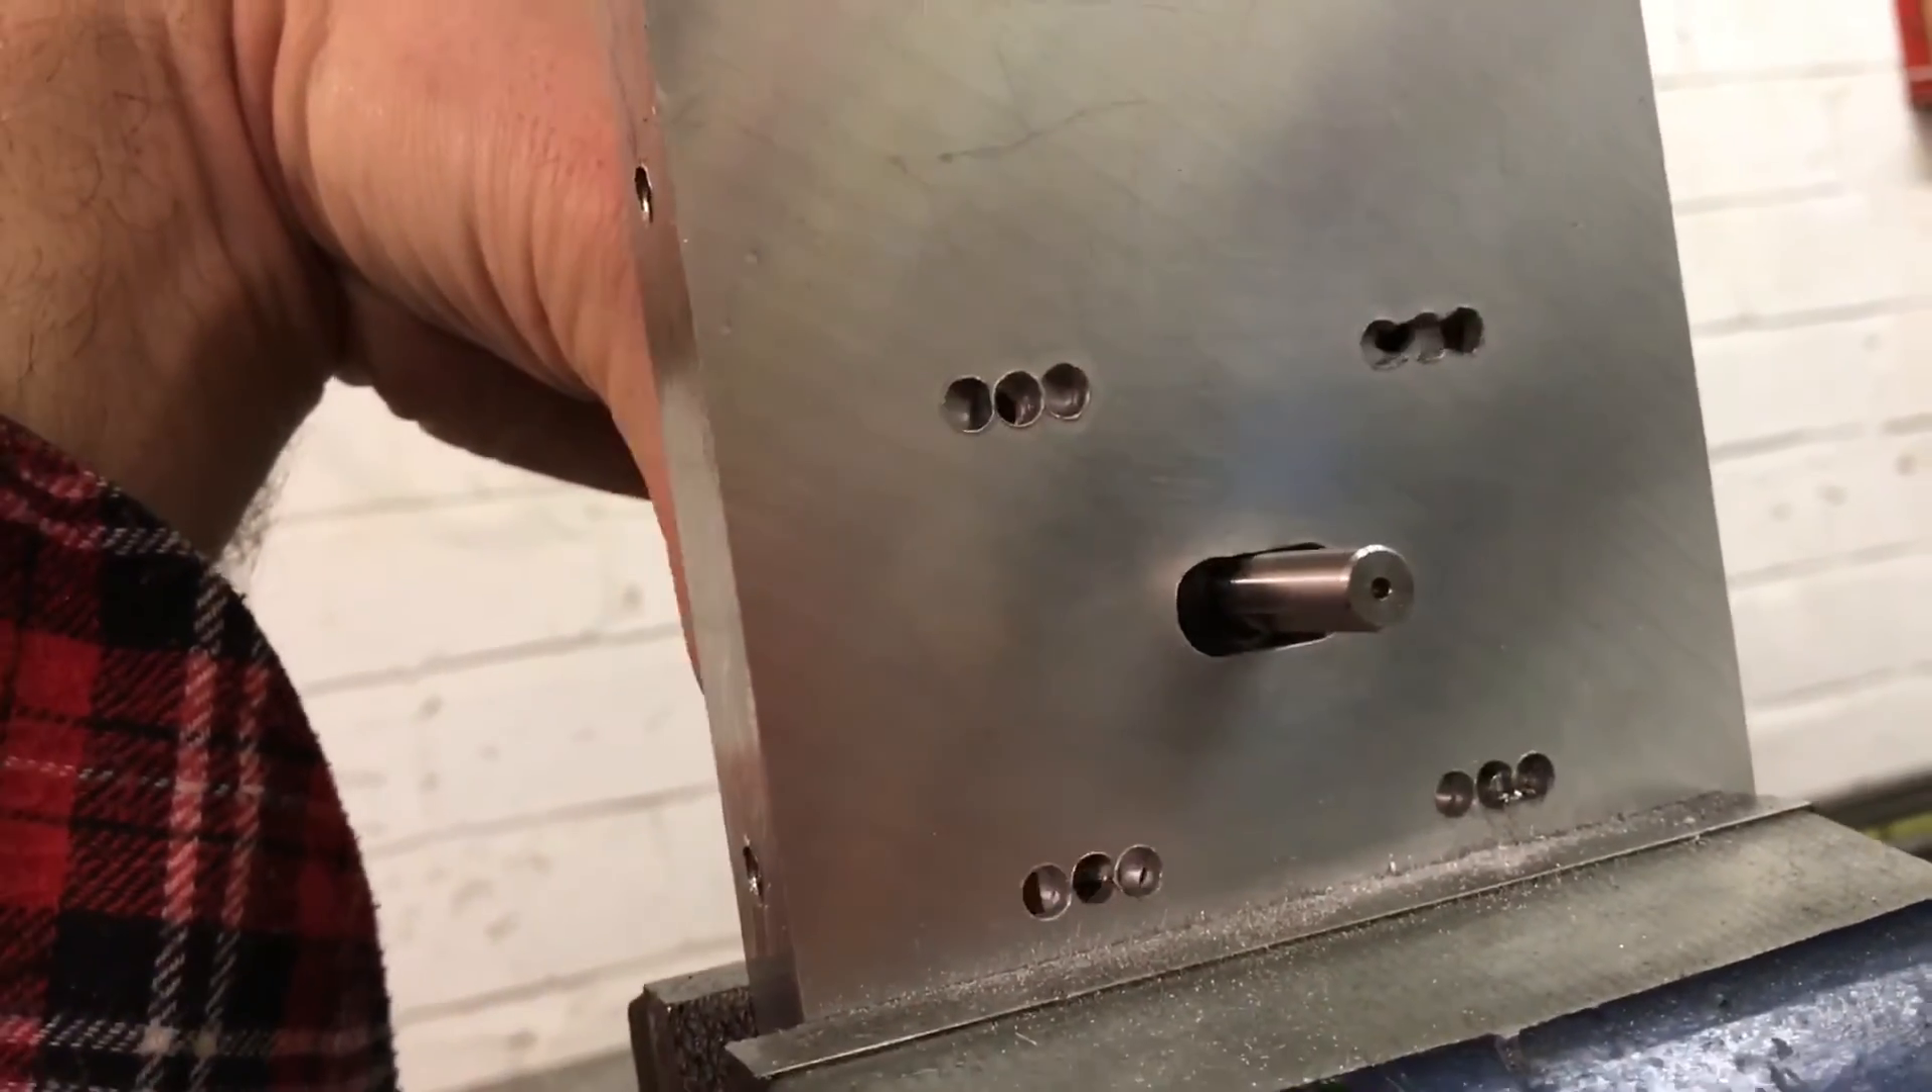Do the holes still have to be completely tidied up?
Yes.